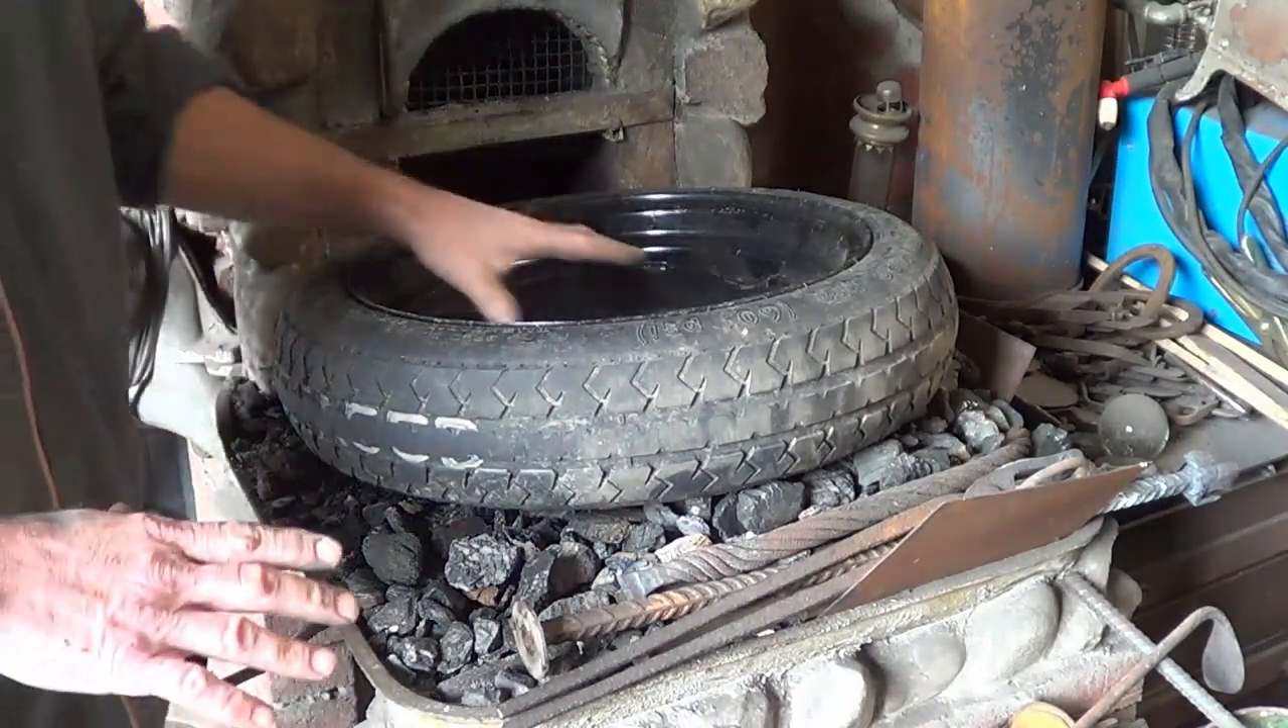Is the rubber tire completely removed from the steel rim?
No.